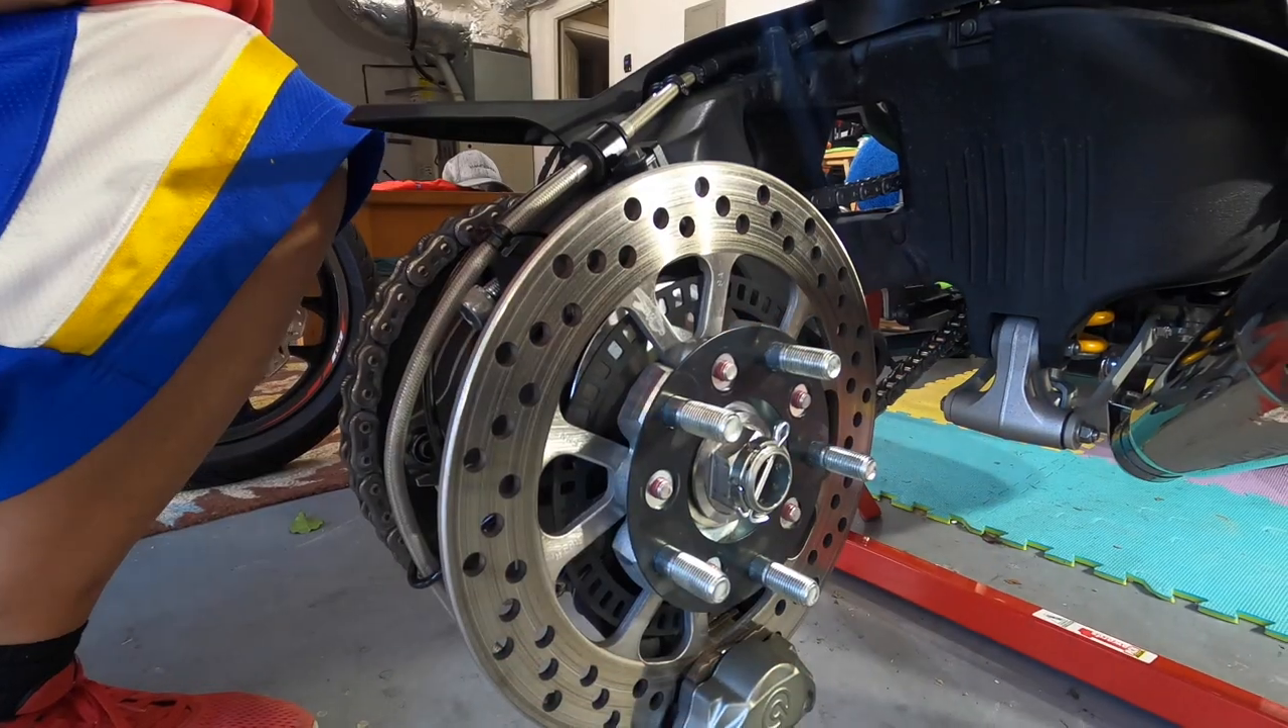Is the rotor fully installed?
Yes.